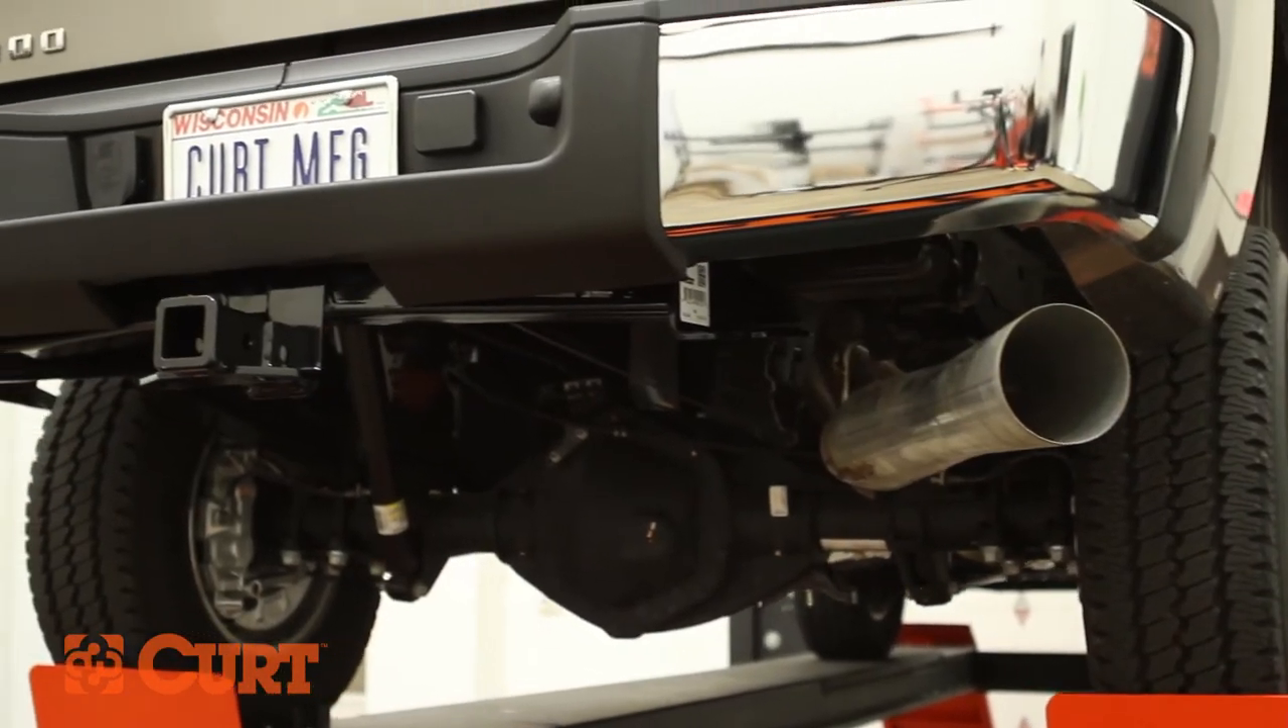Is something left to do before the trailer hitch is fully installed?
No.